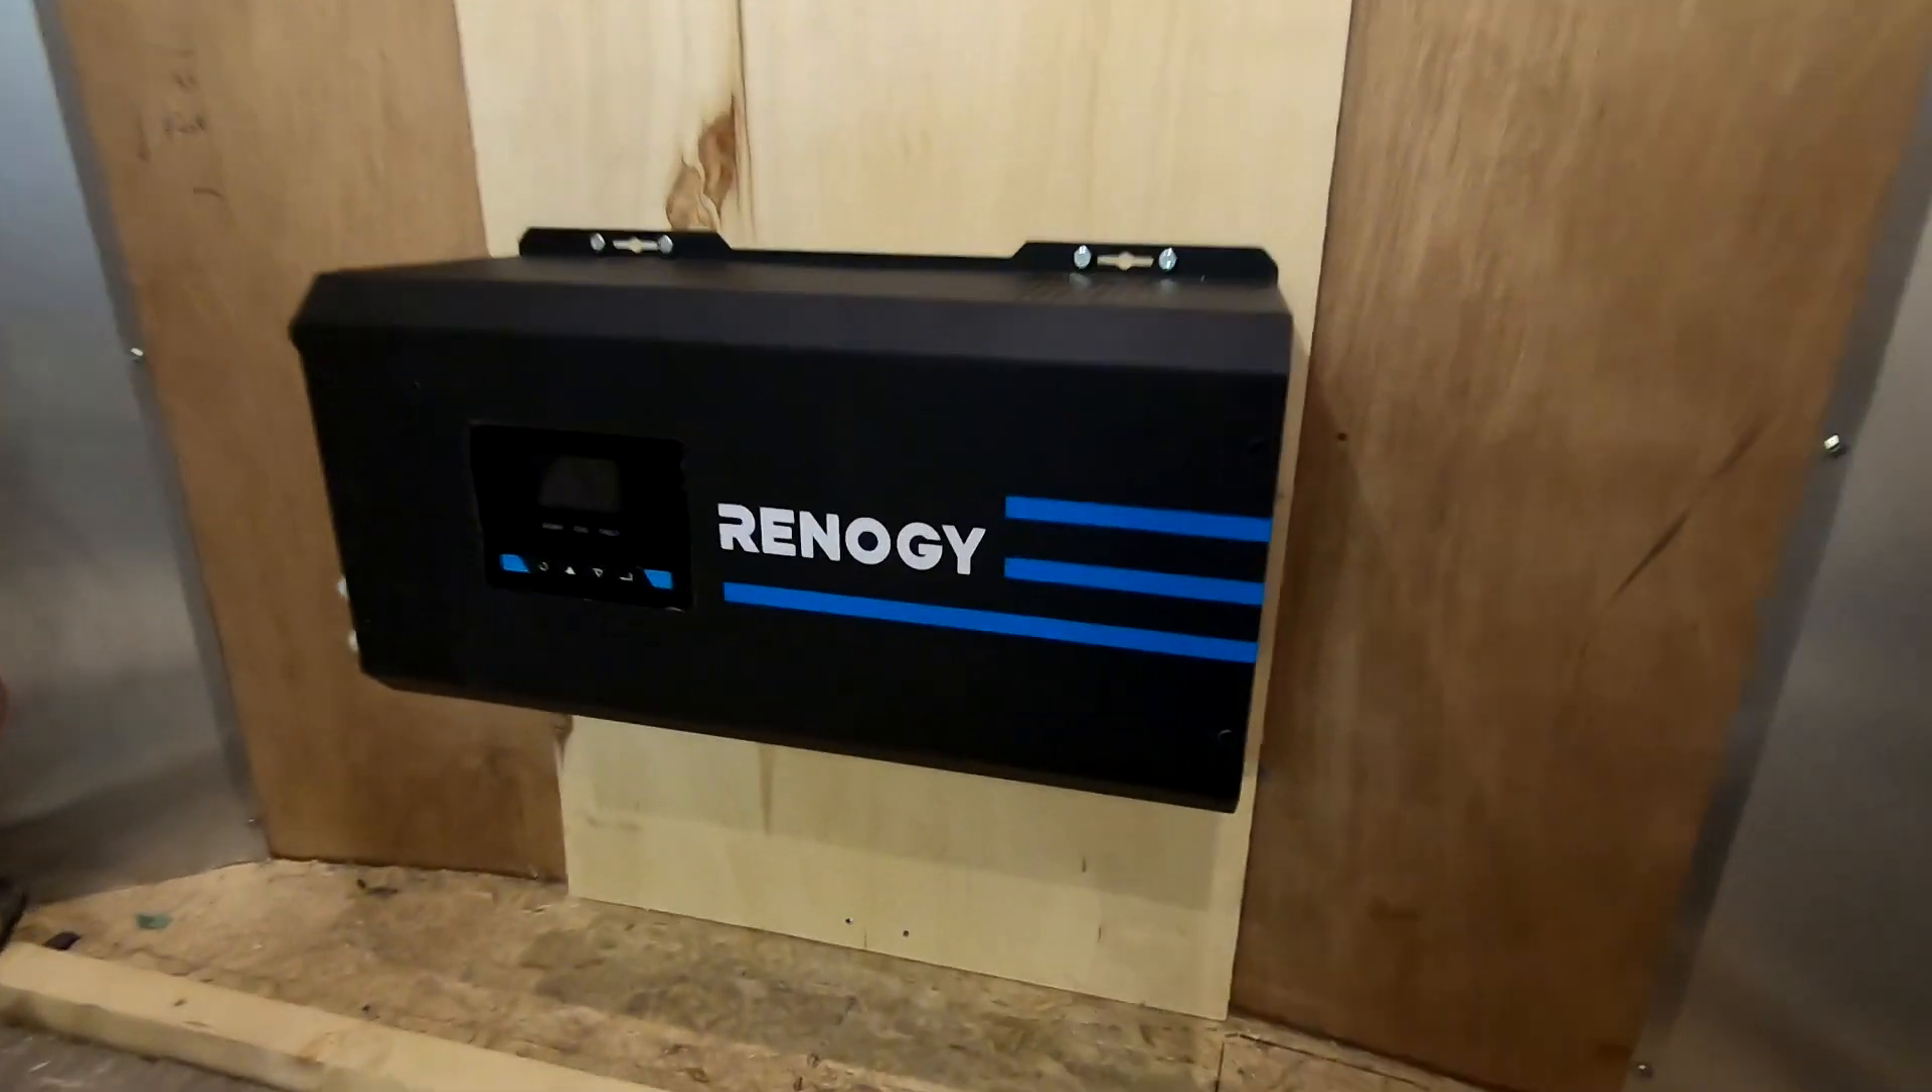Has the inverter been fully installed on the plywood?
Yes.